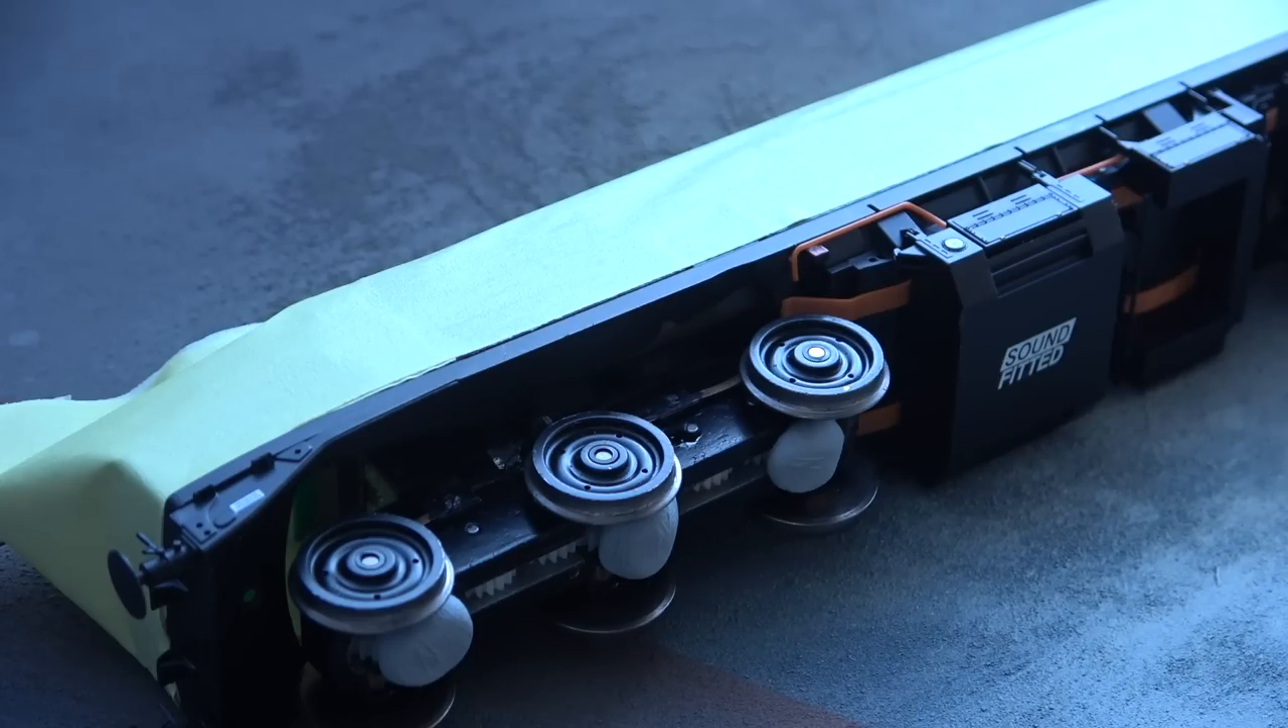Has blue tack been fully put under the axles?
Yes.